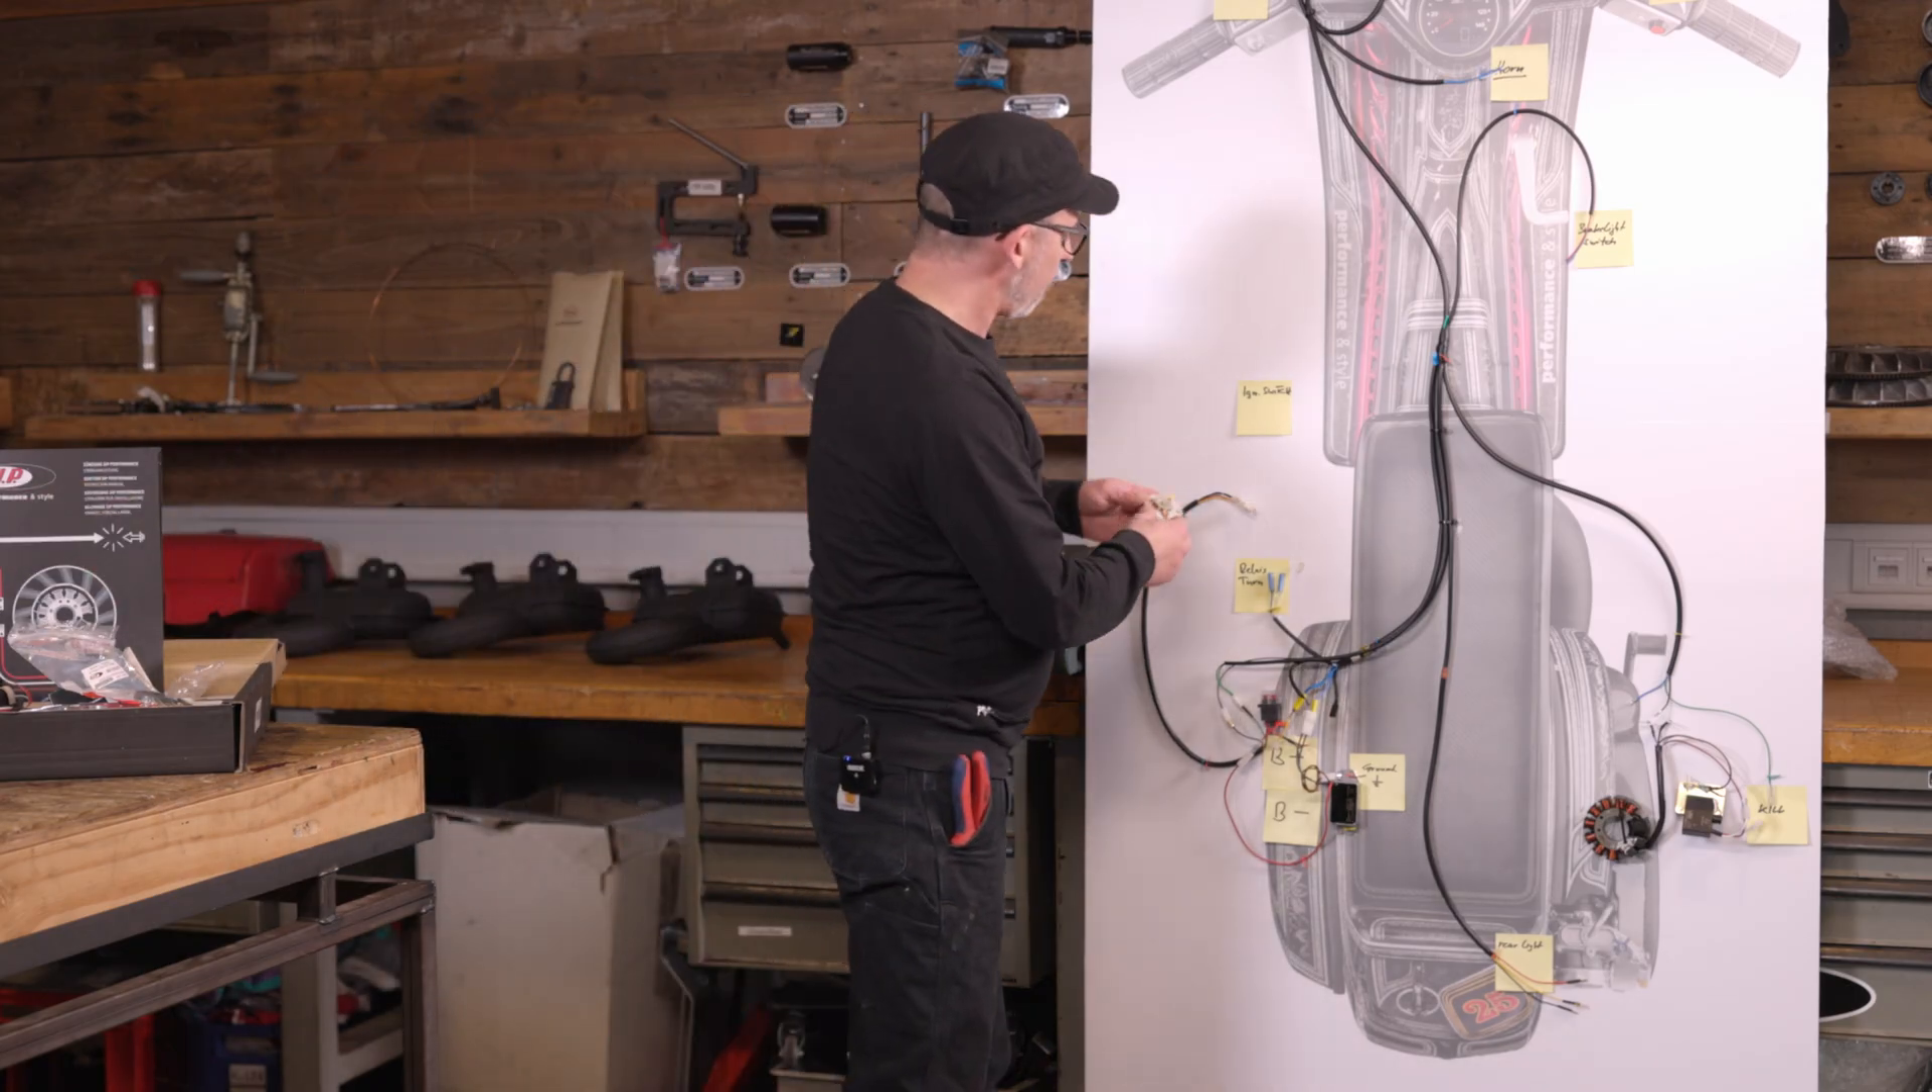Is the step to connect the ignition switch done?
No.